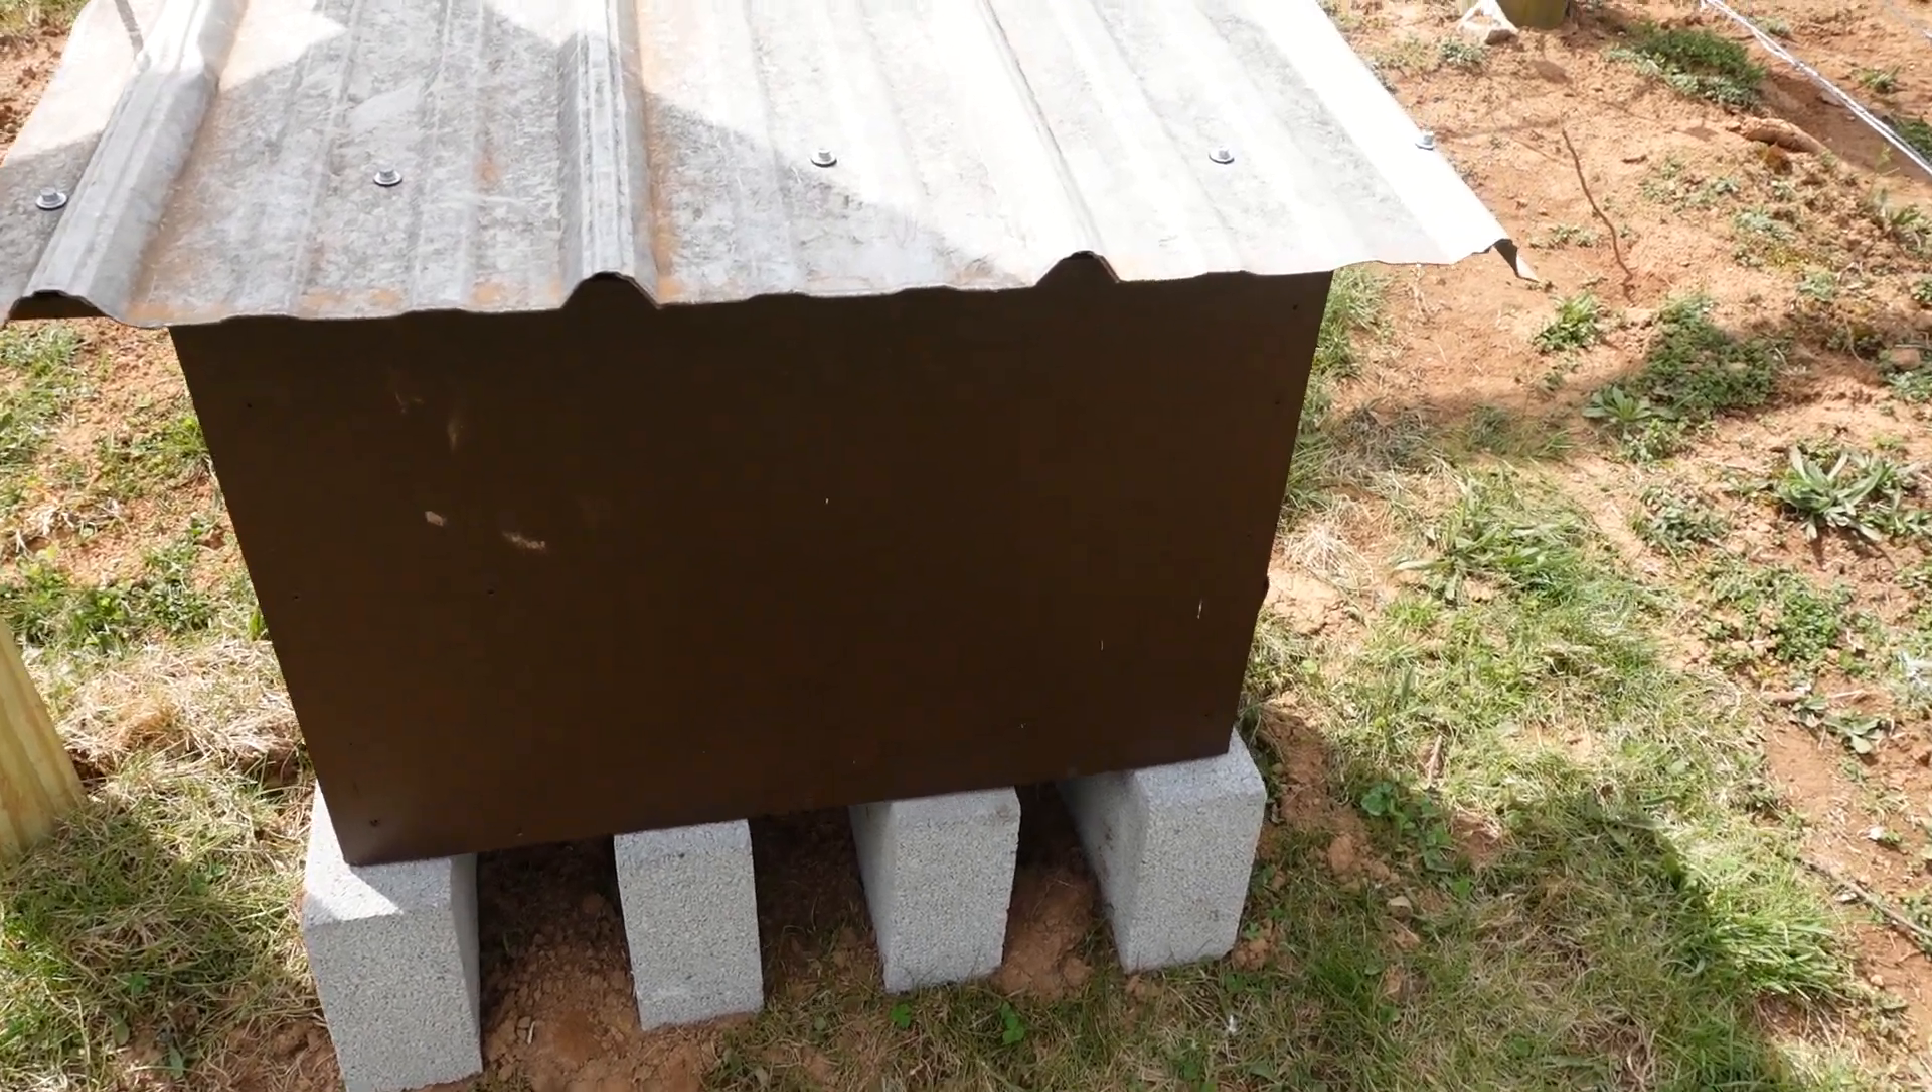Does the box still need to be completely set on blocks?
No.